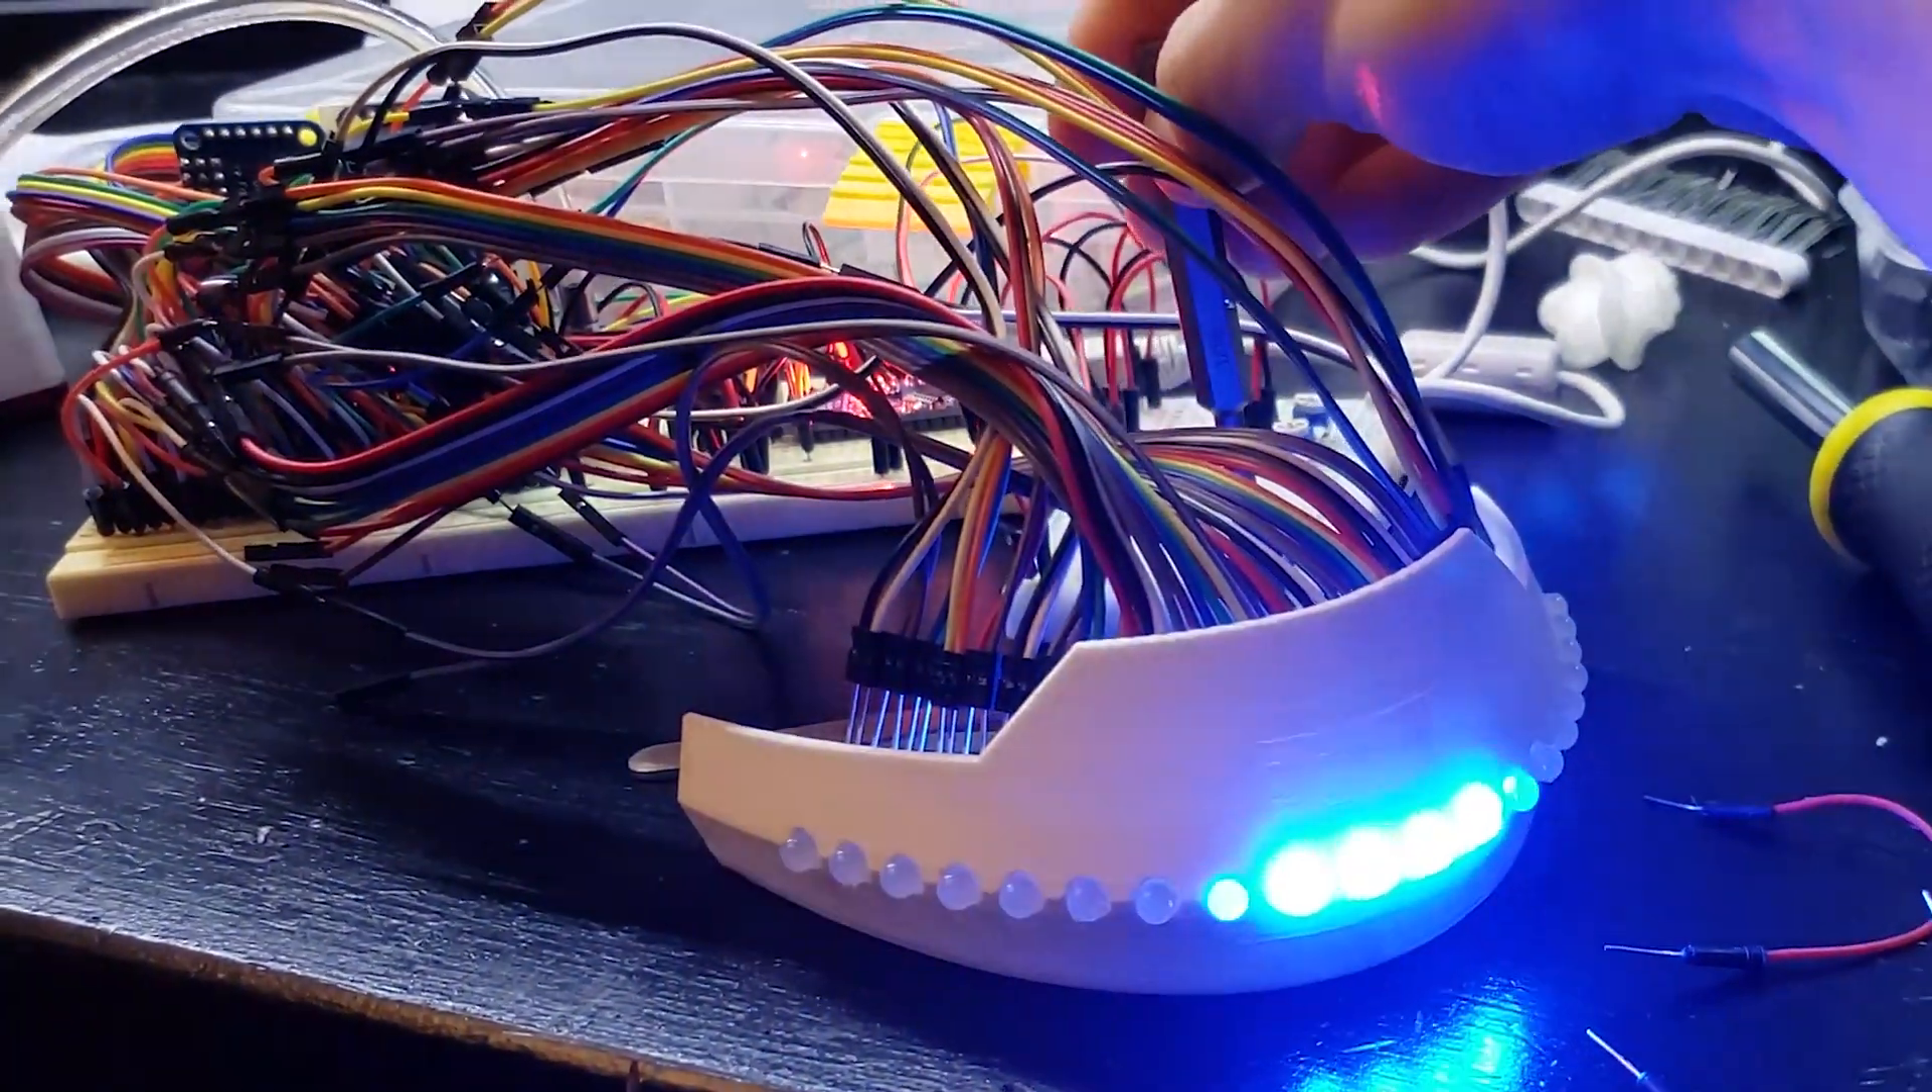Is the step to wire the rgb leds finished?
Yes.